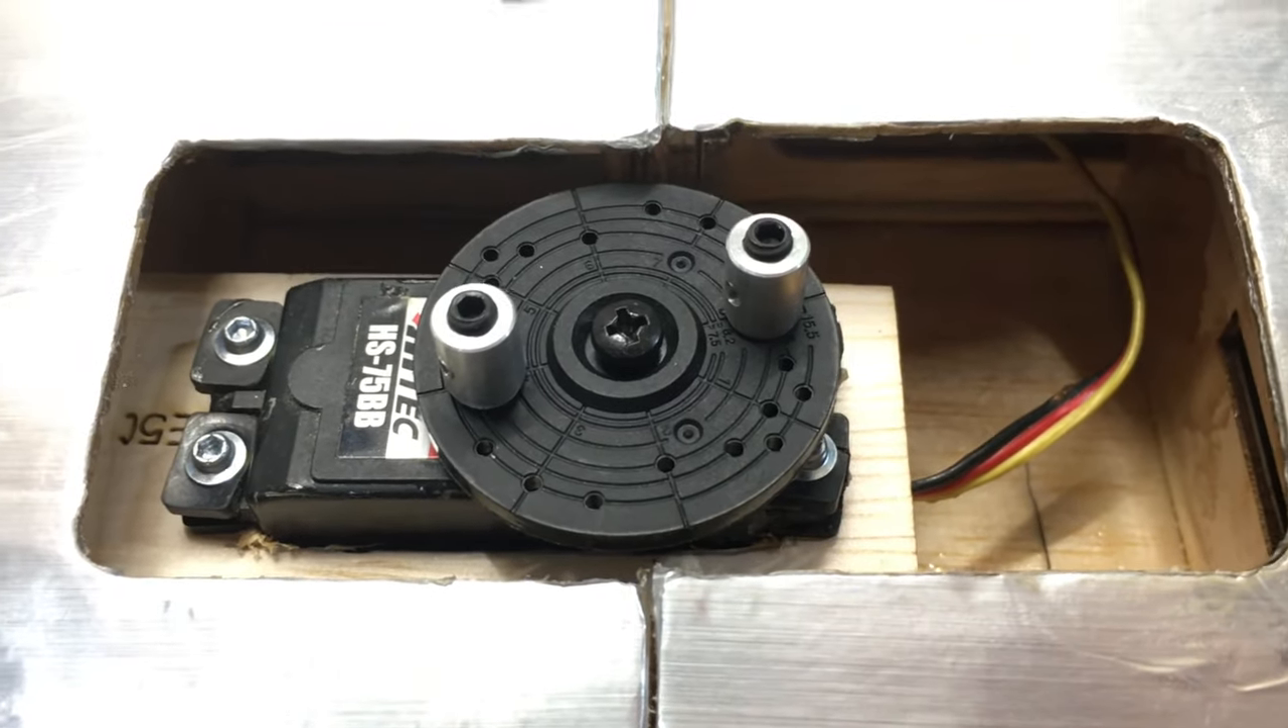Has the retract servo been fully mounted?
Yes.